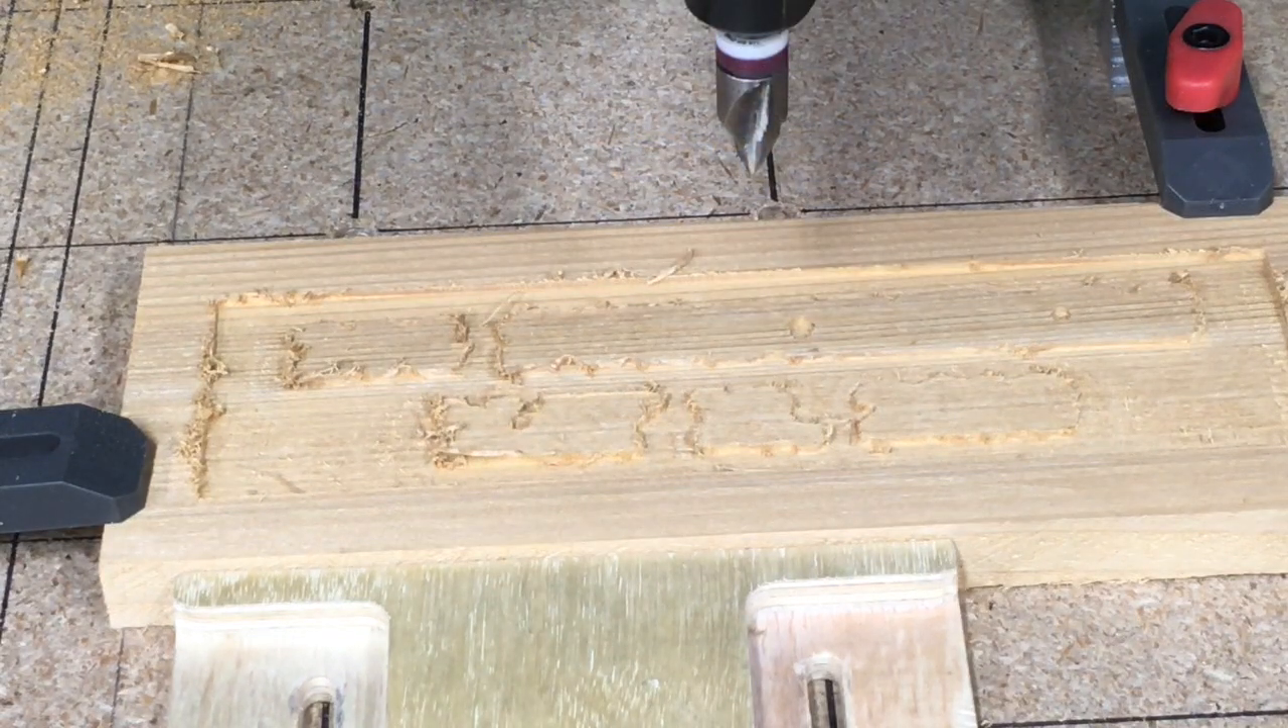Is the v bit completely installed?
Yes.